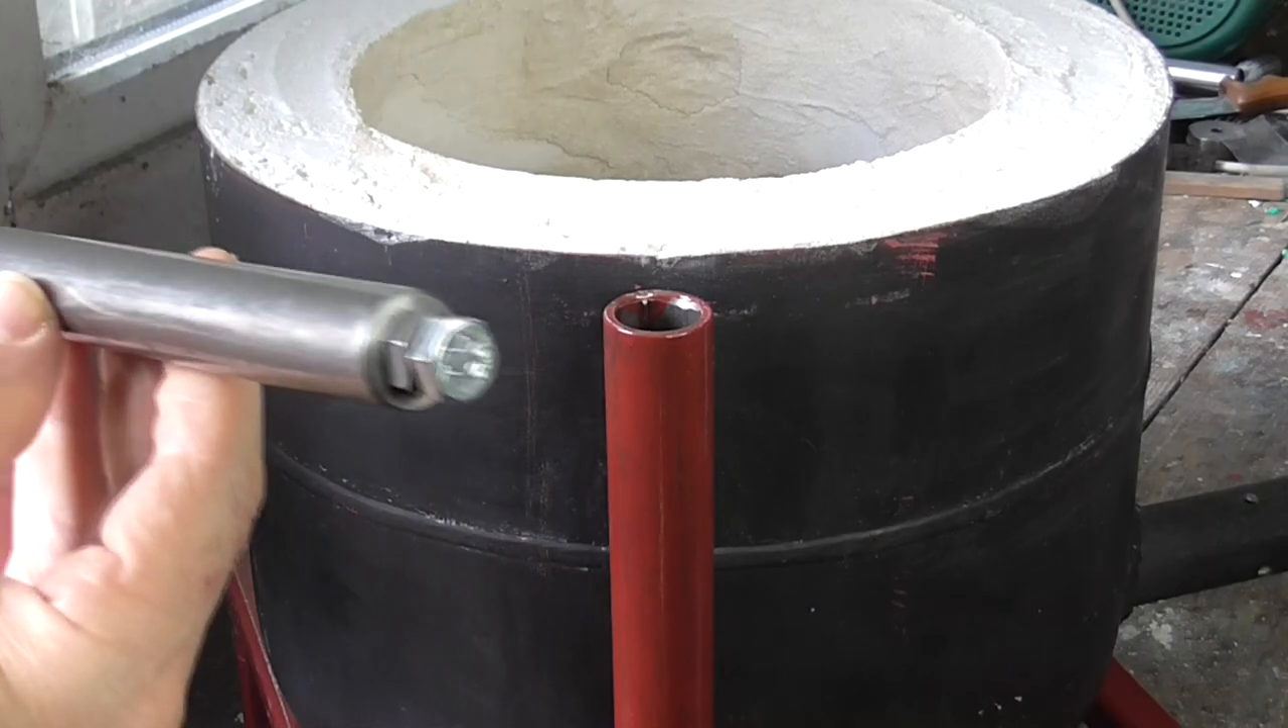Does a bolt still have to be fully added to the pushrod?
No.